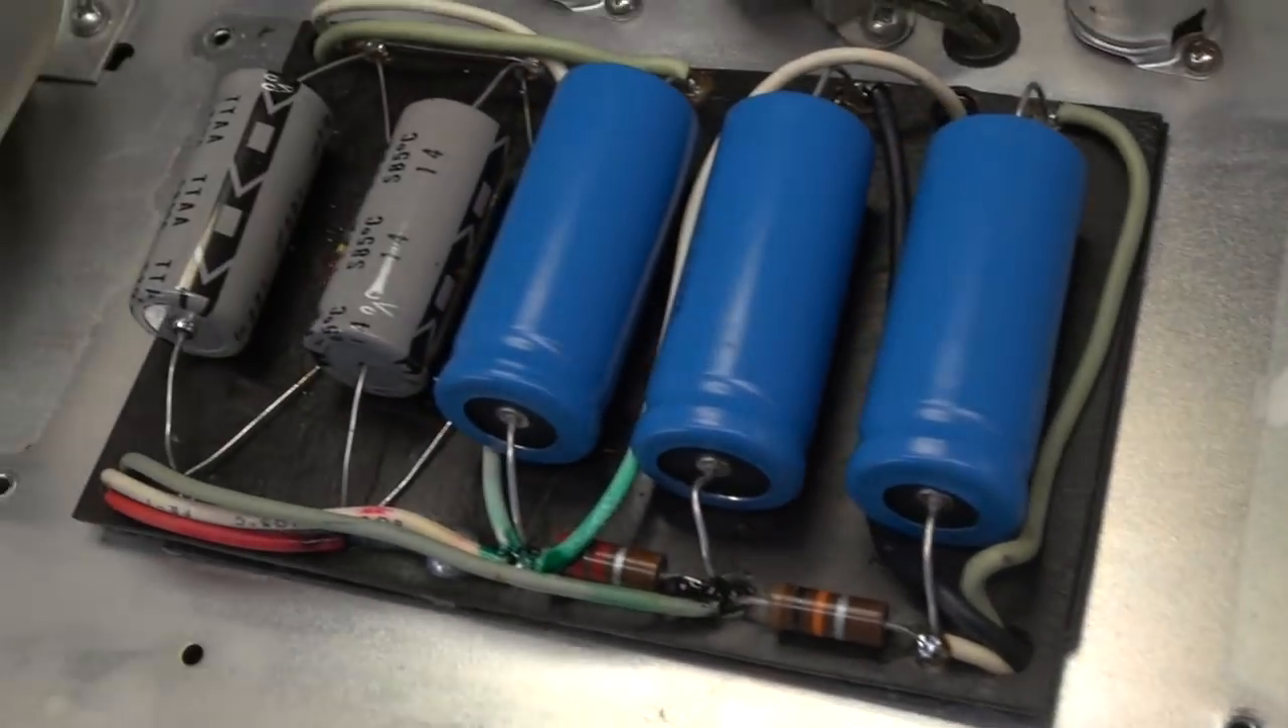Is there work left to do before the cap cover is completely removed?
No.